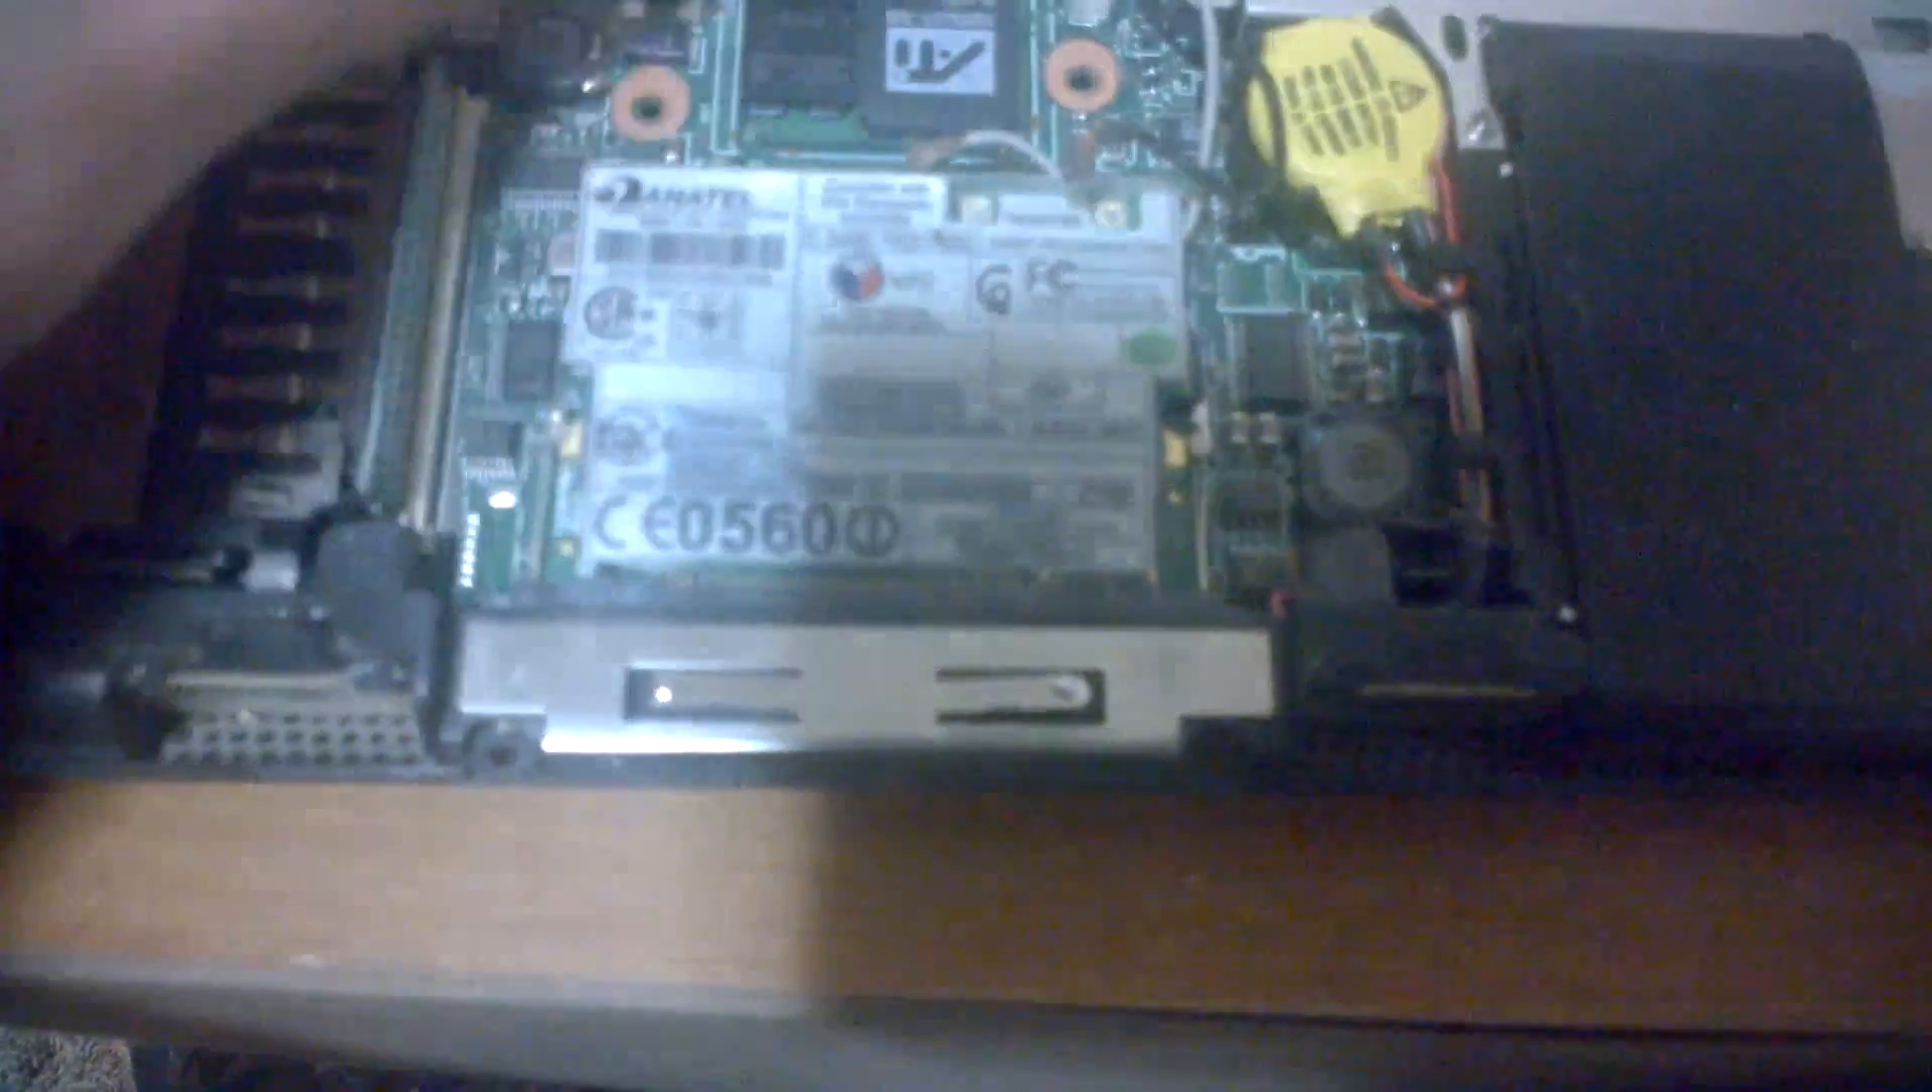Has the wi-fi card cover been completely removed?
Yes.